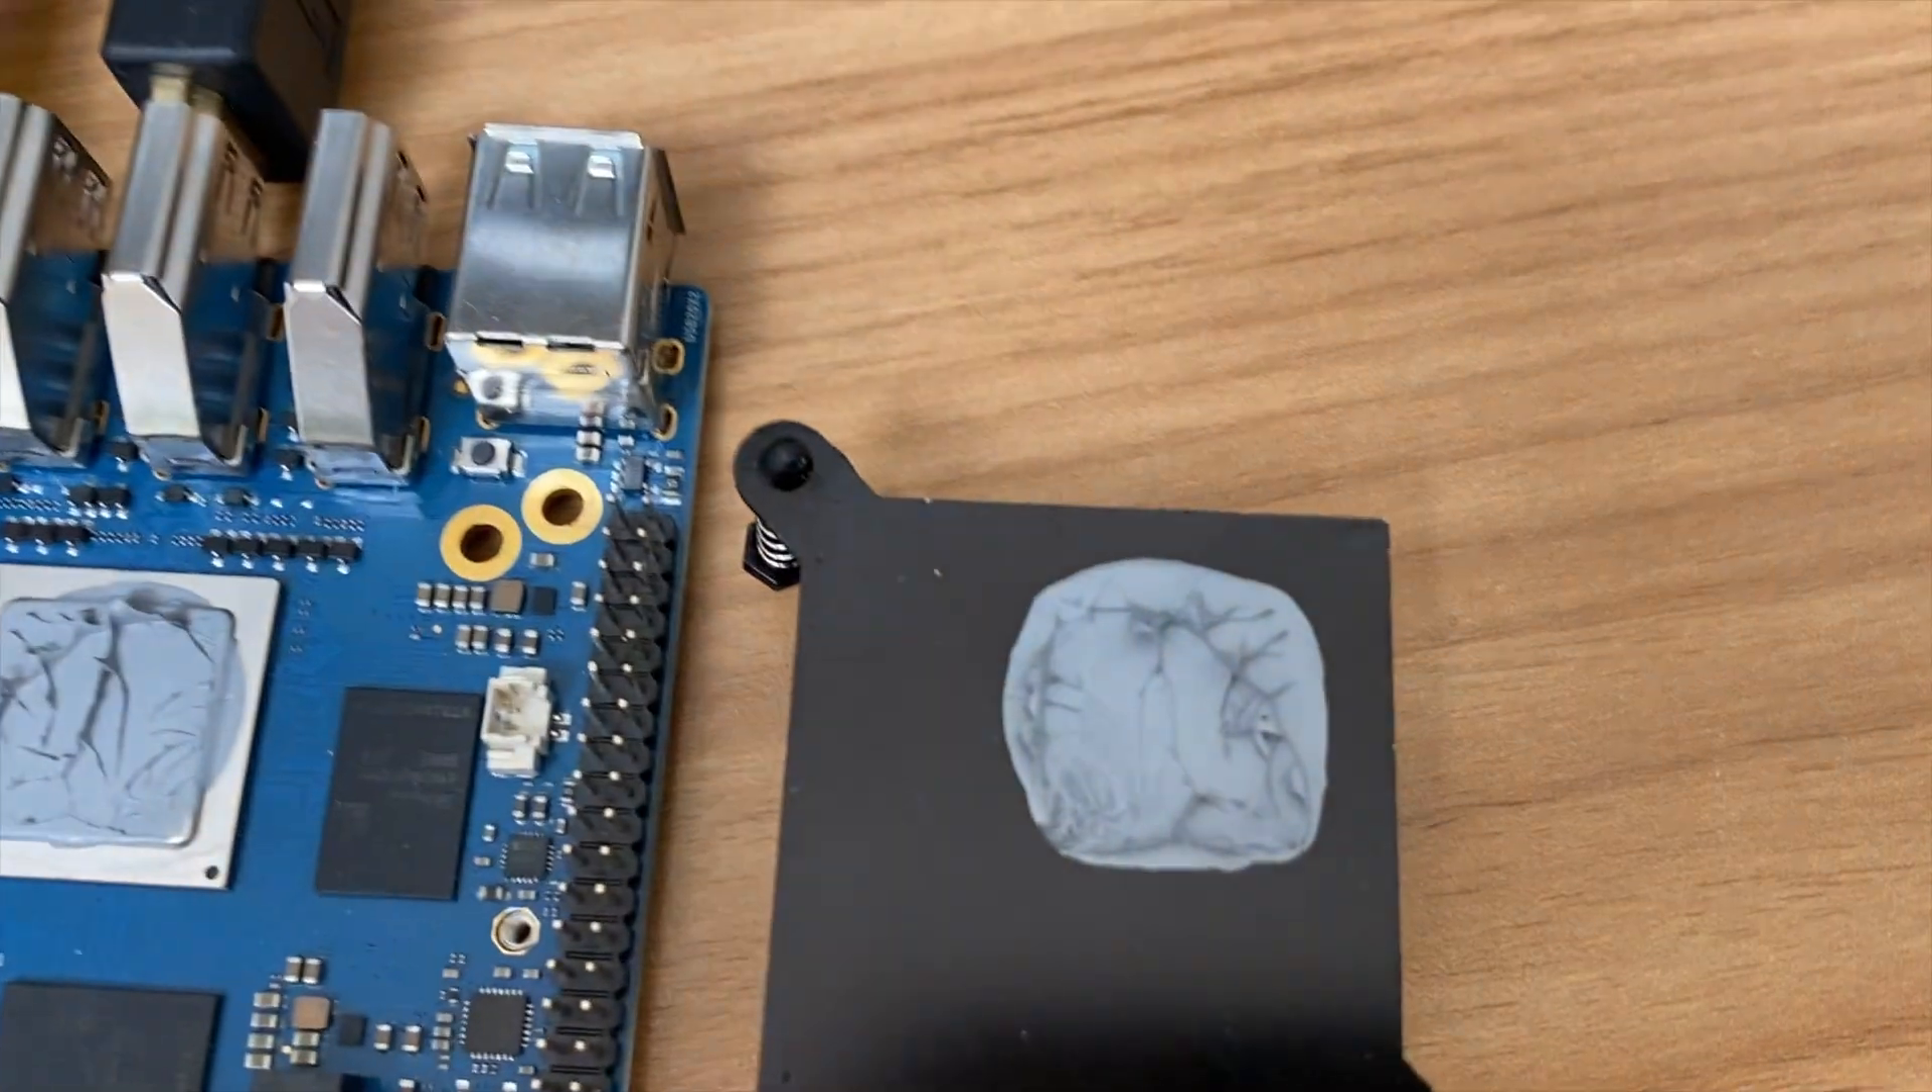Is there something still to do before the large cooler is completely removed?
No.